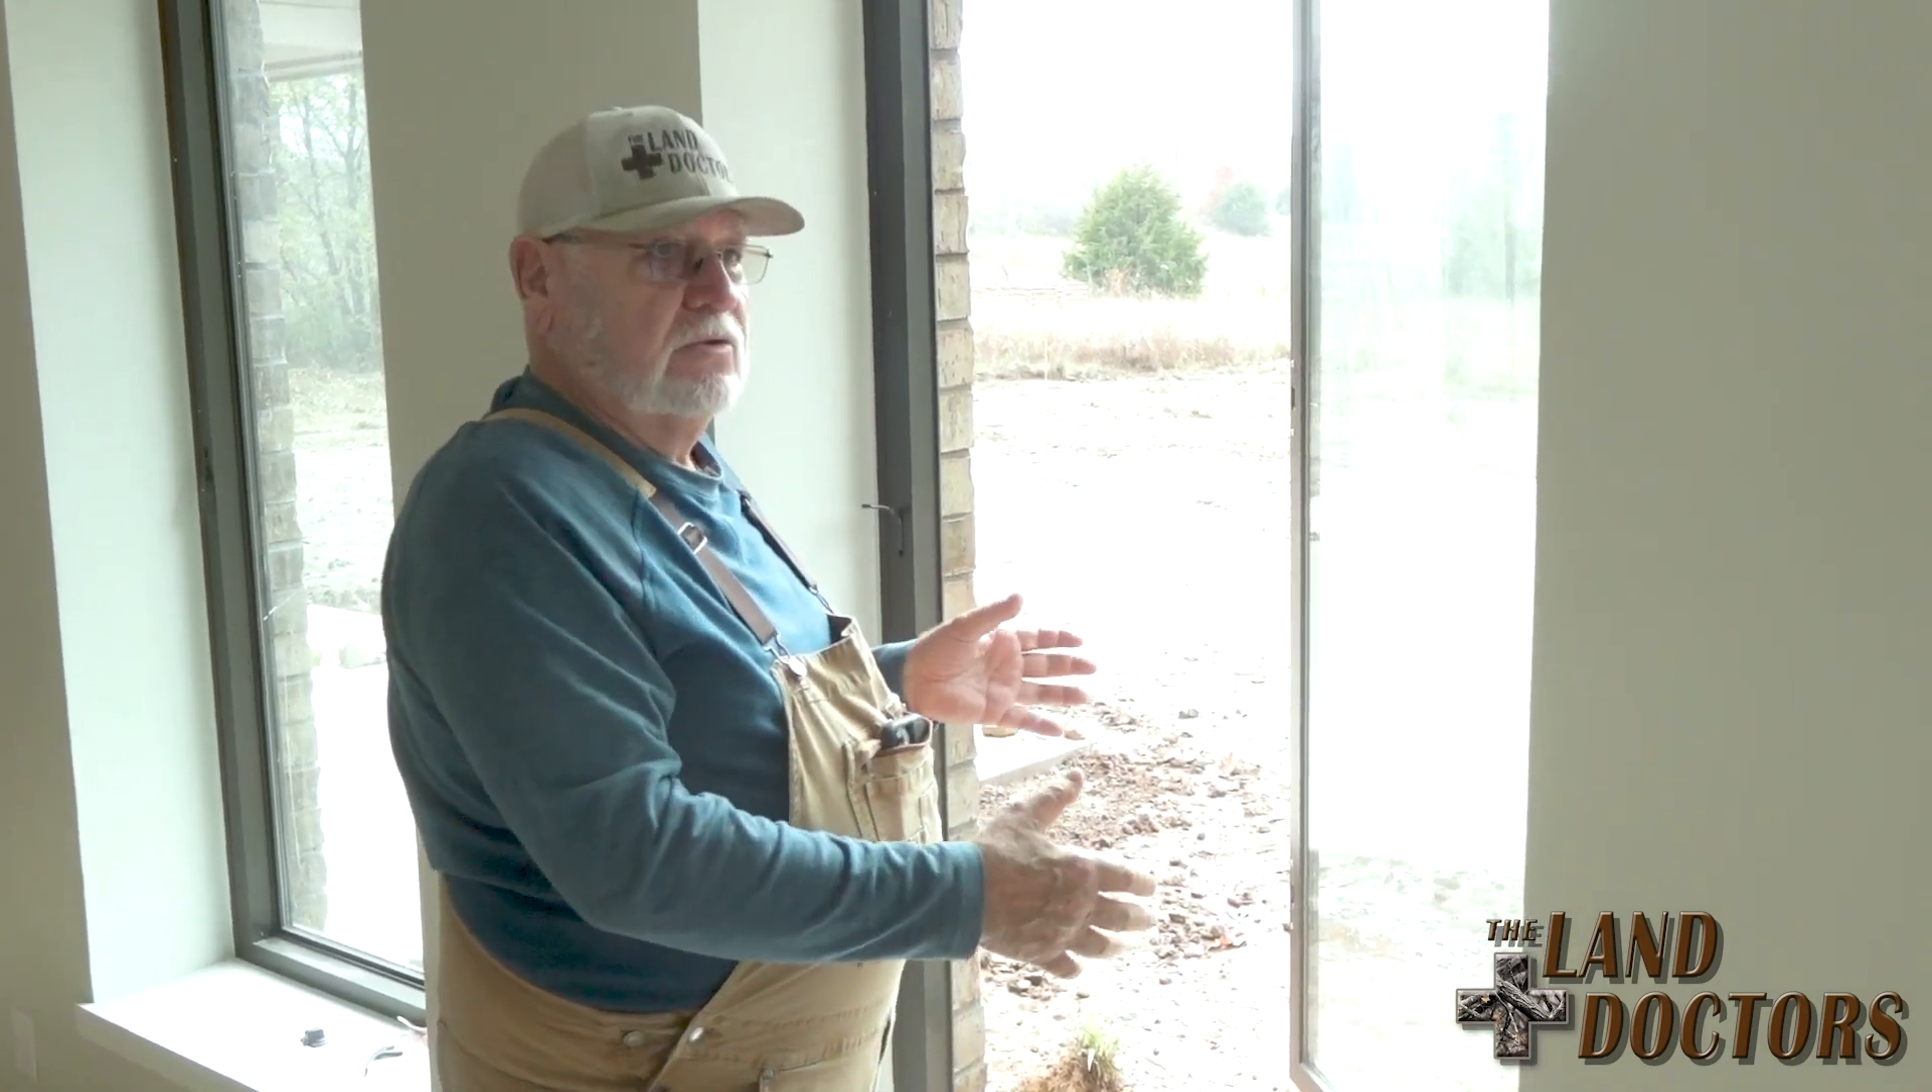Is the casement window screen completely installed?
No.